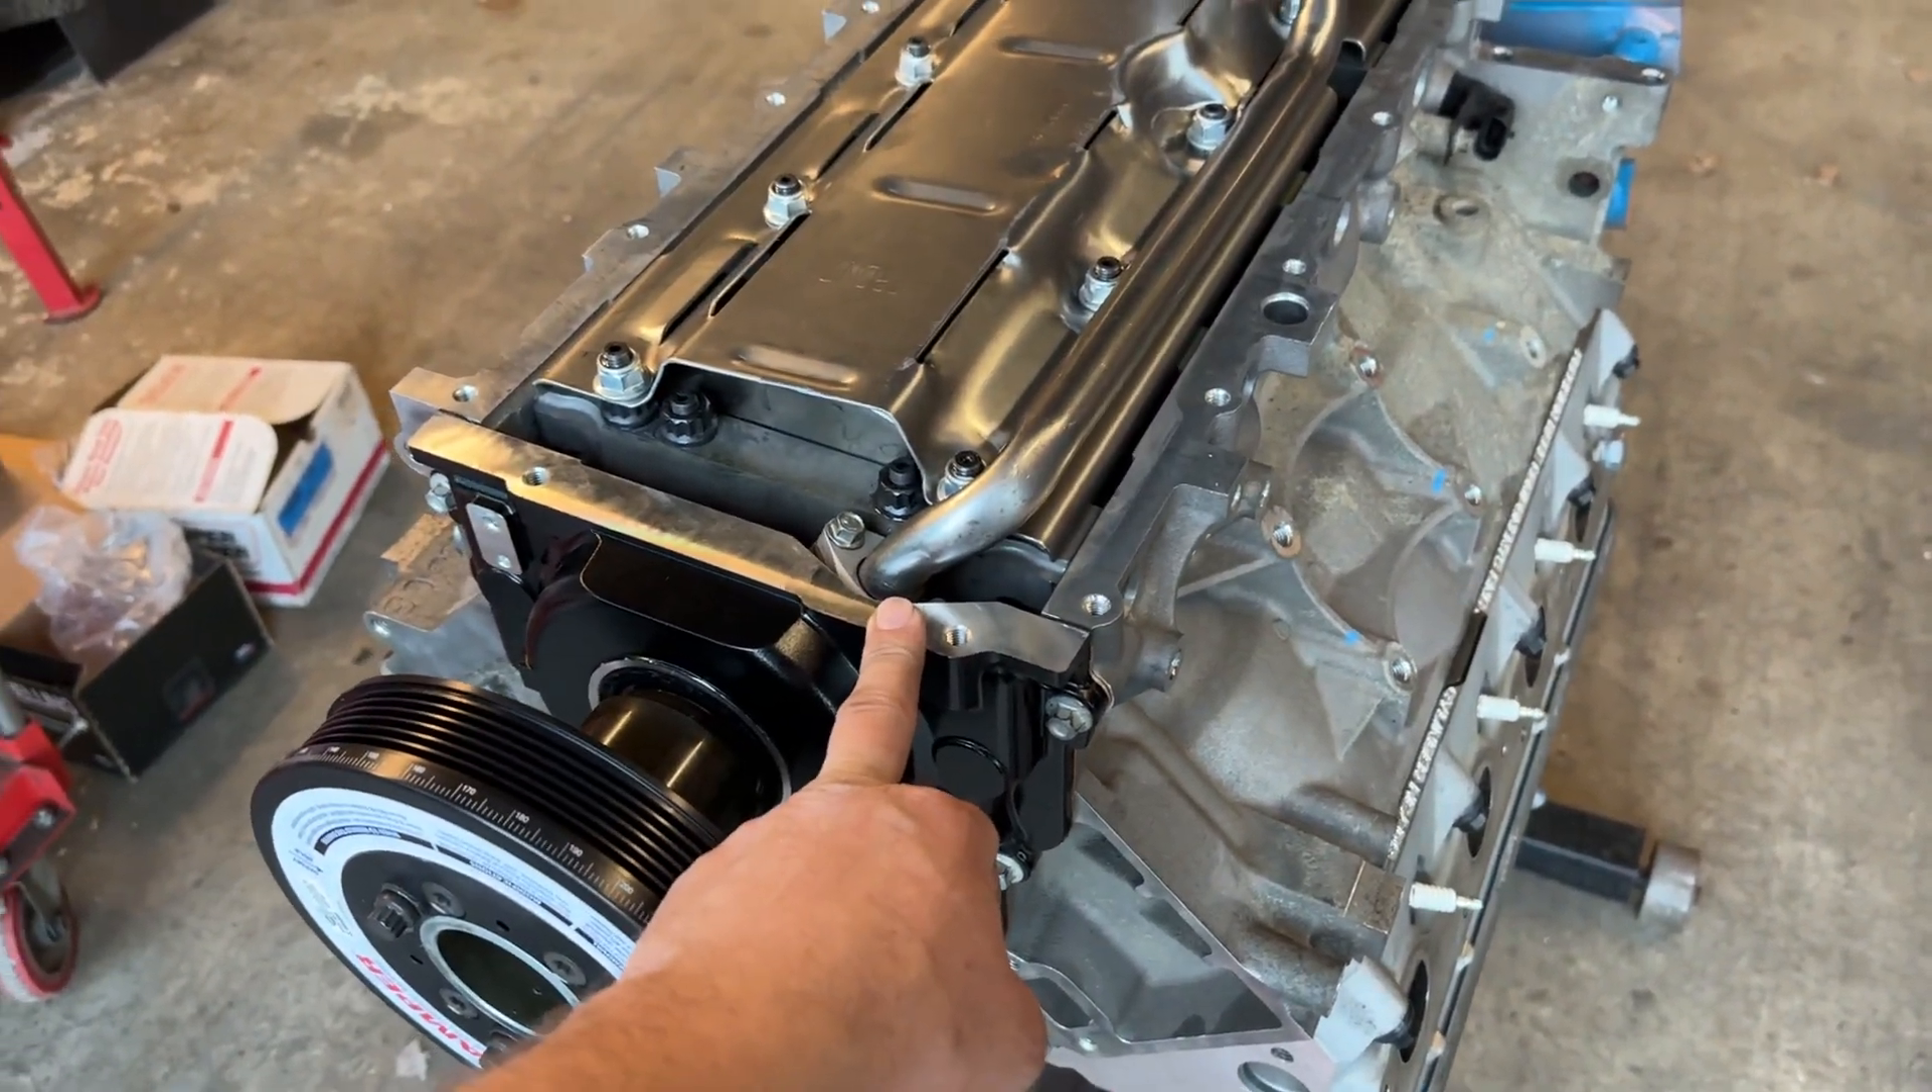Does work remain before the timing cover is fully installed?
No.